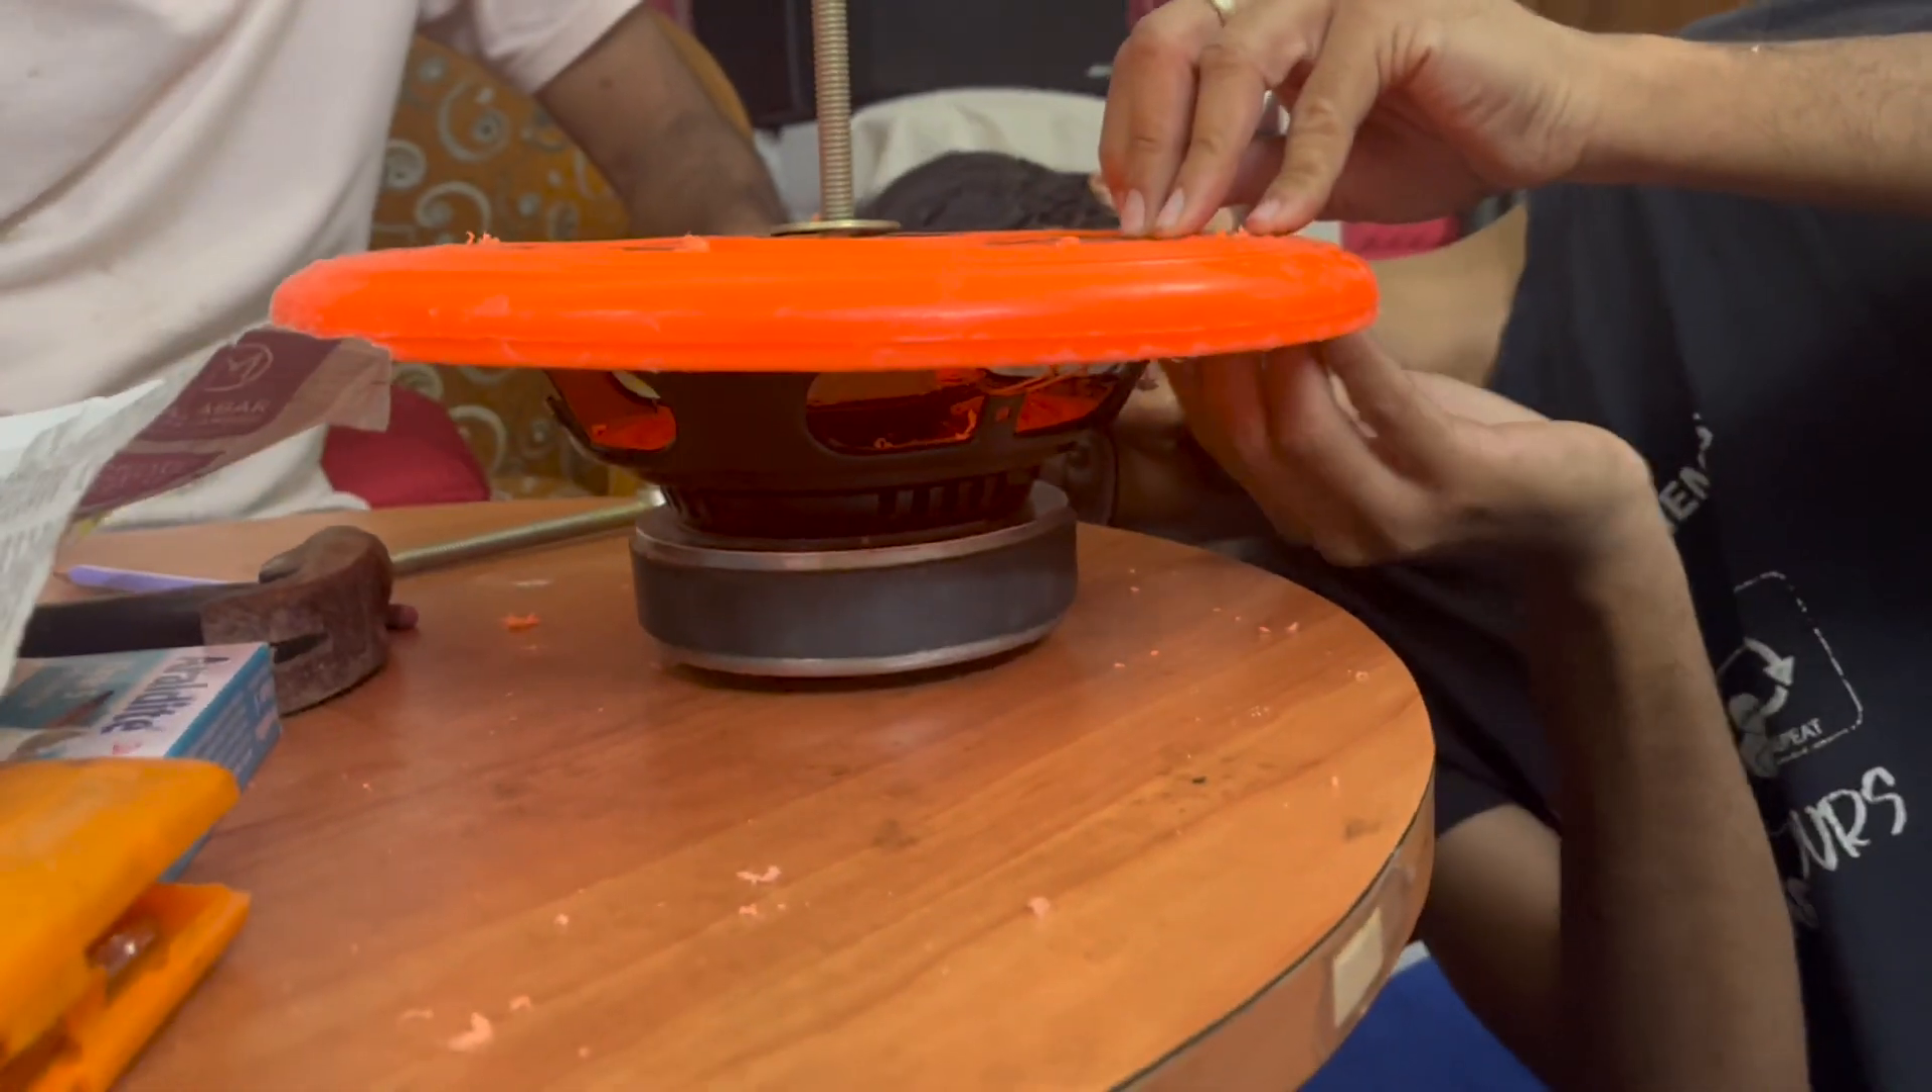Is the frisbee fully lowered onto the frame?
Yes.